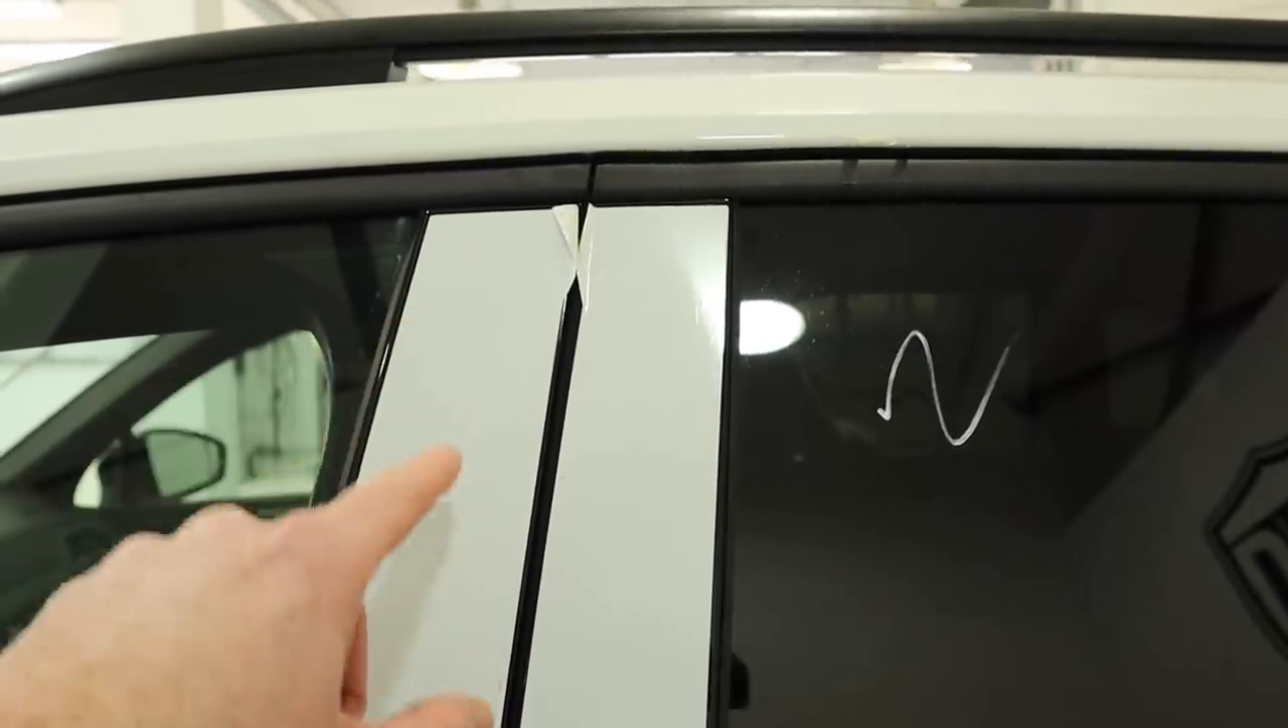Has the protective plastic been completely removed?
No.